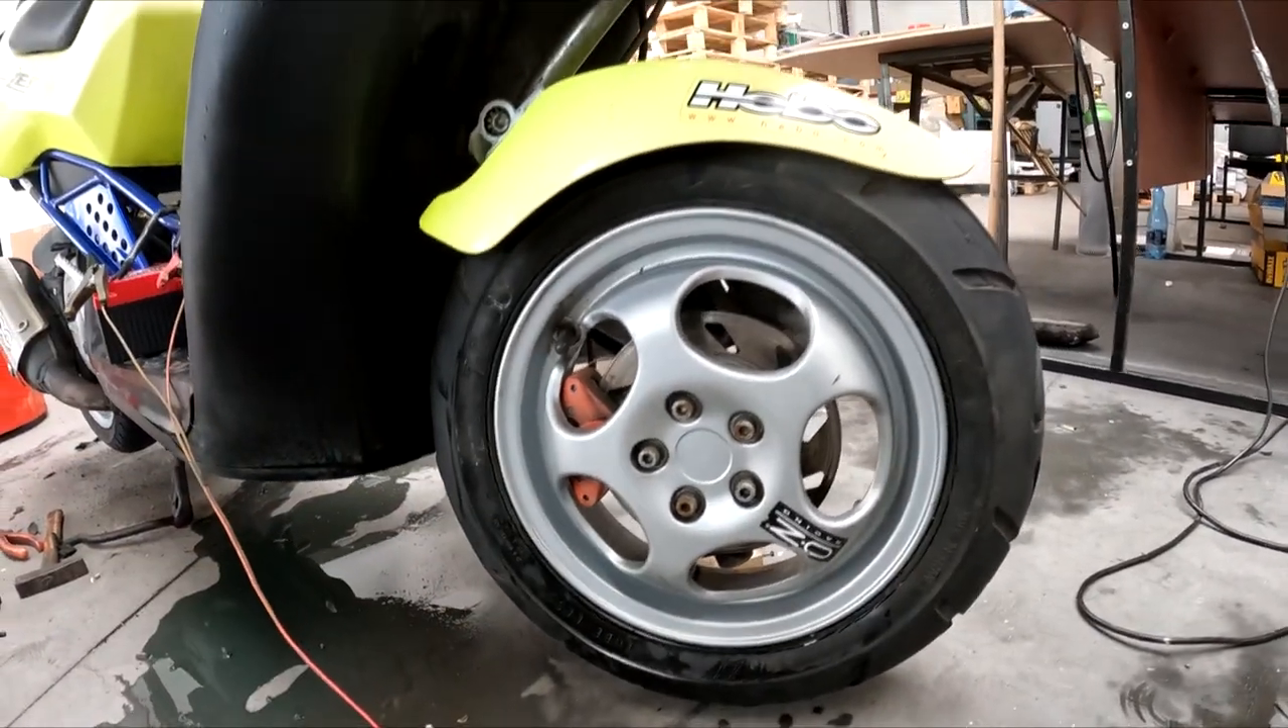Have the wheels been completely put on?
Yes.